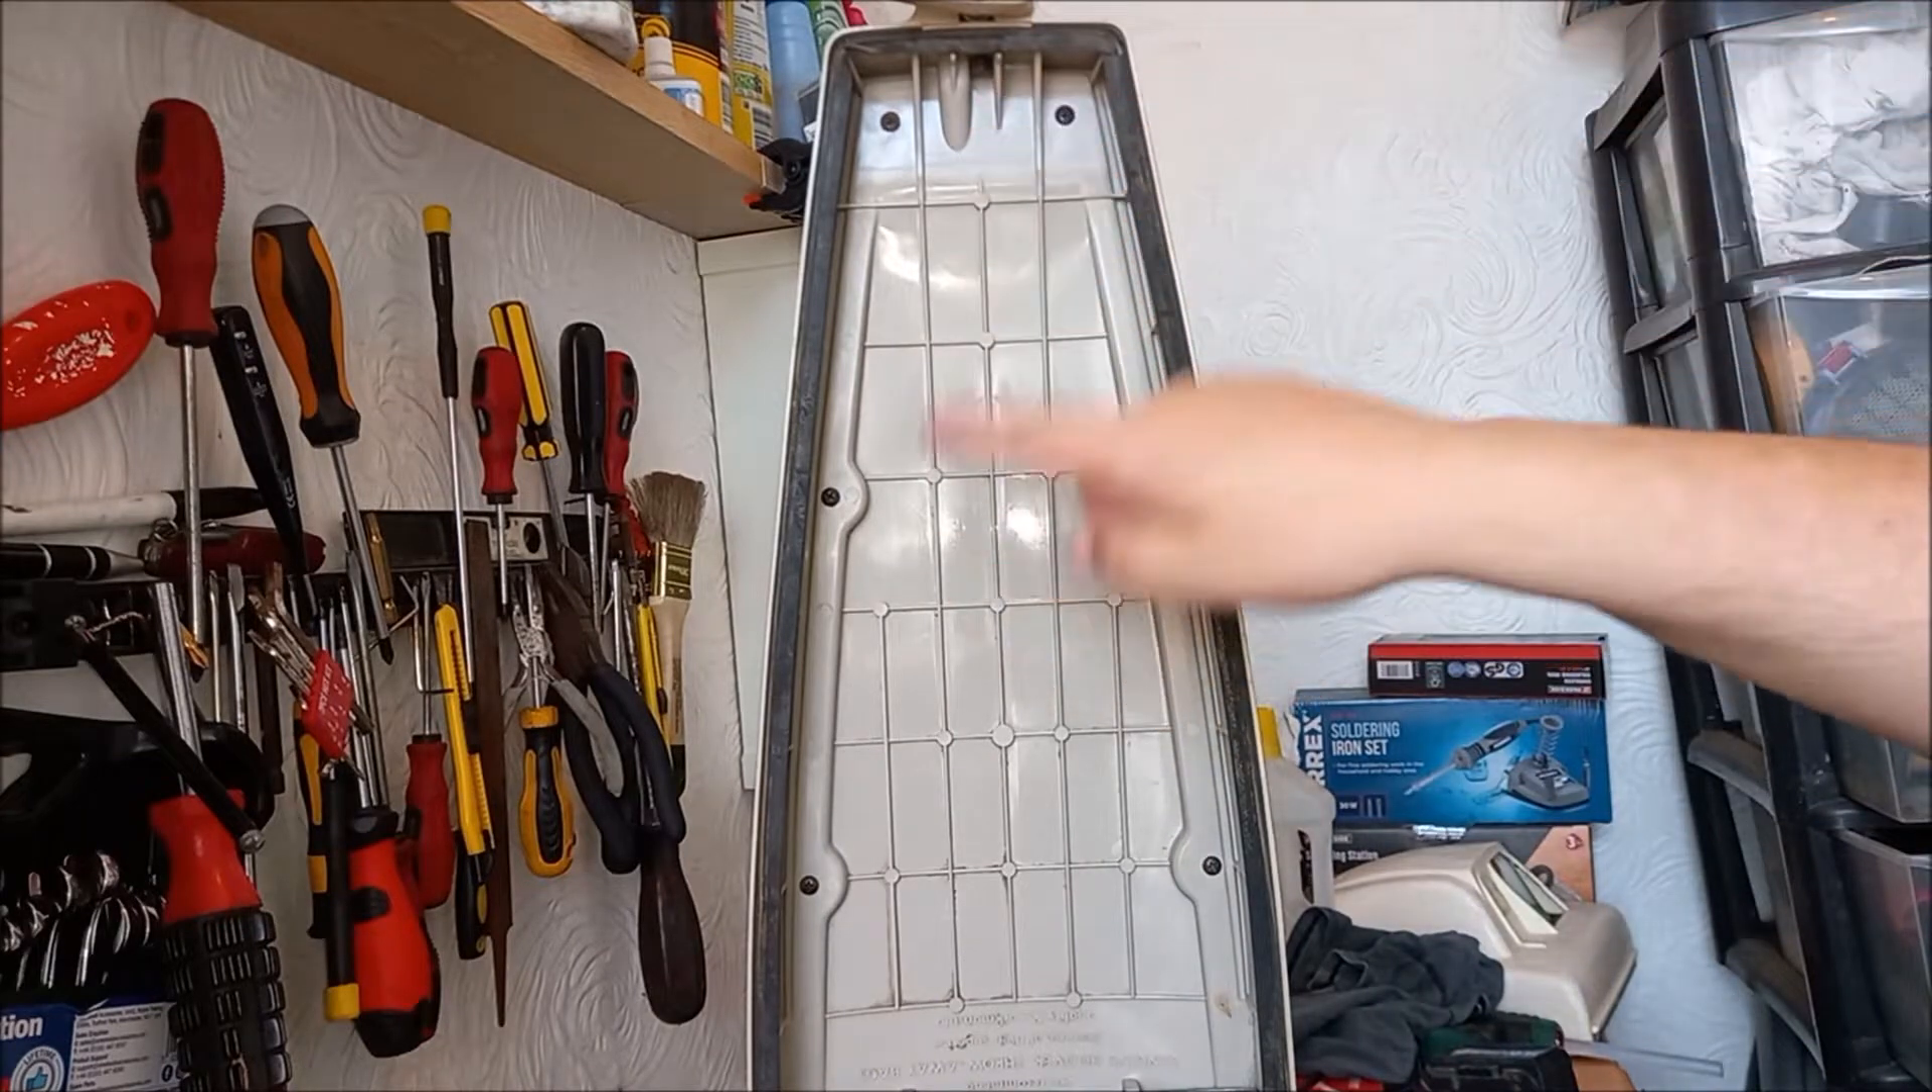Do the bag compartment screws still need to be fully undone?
Yes.